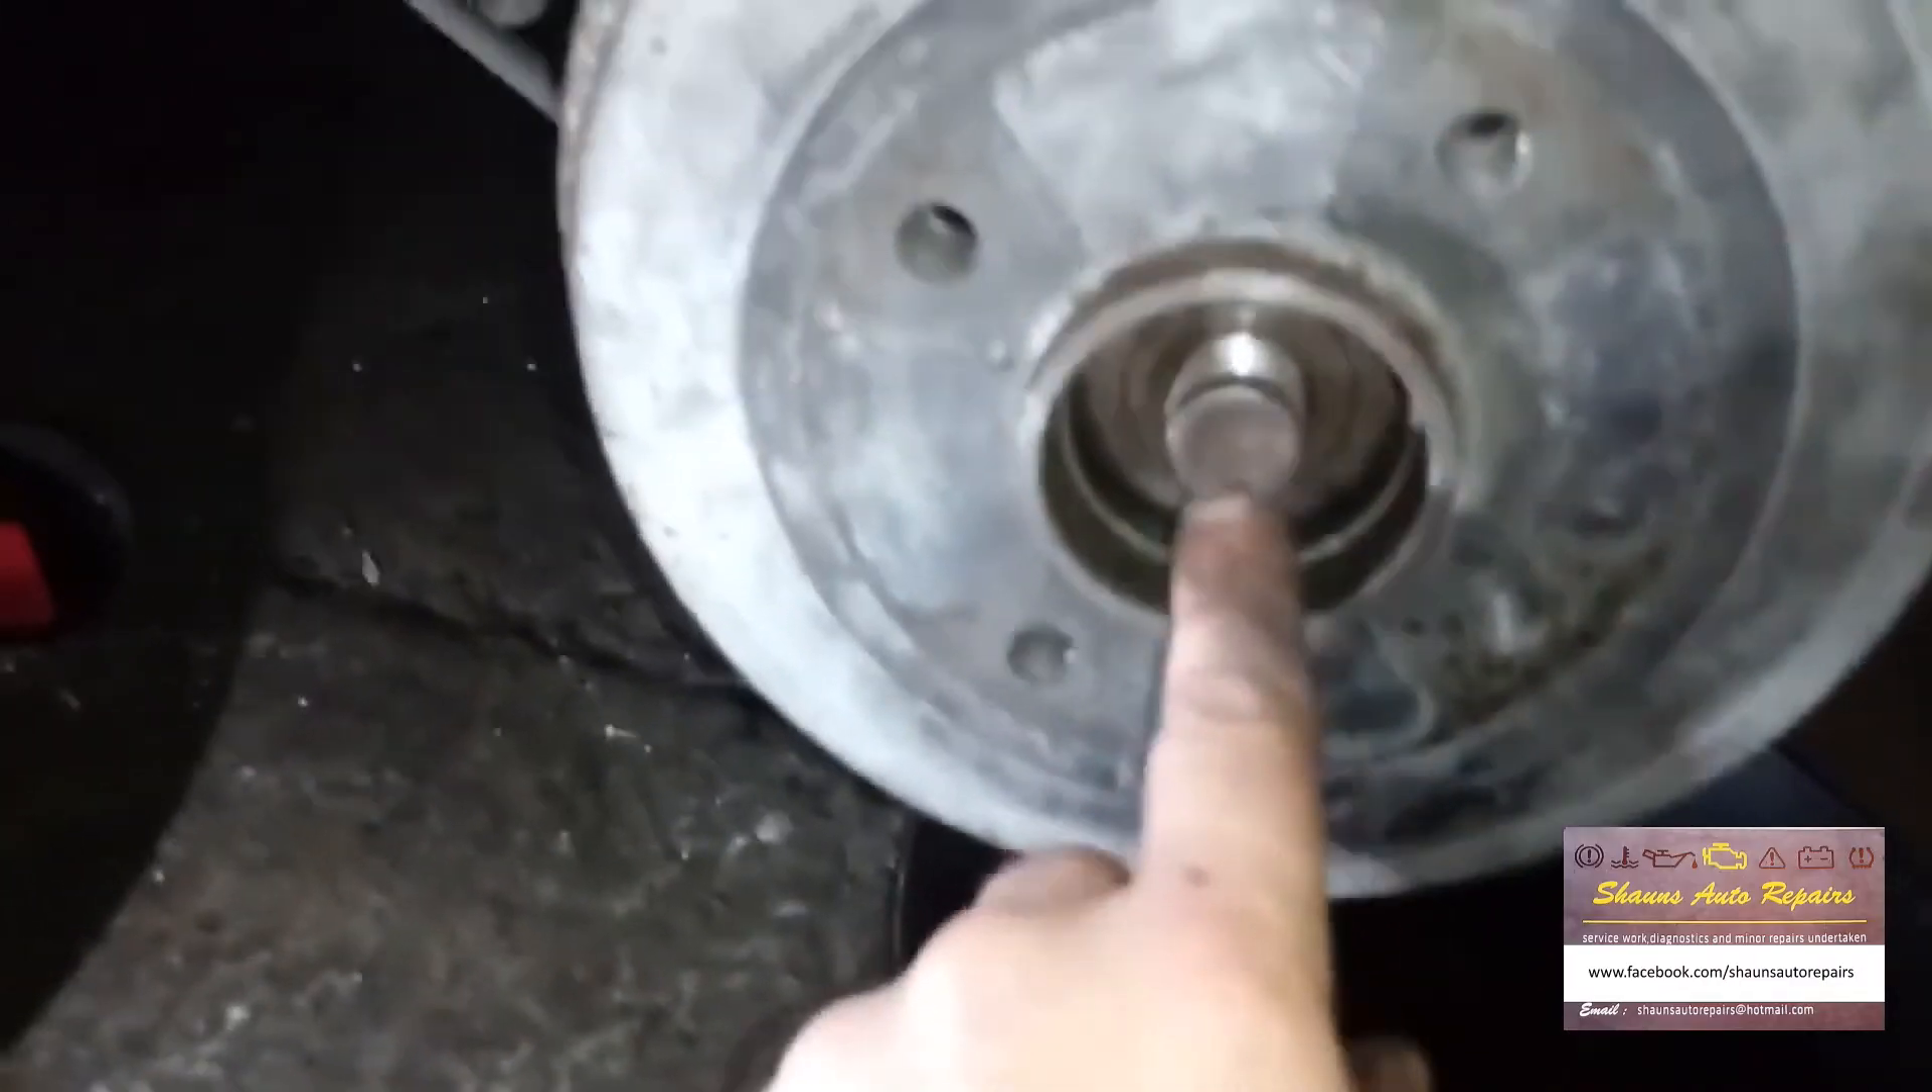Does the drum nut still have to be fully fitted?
Yes.